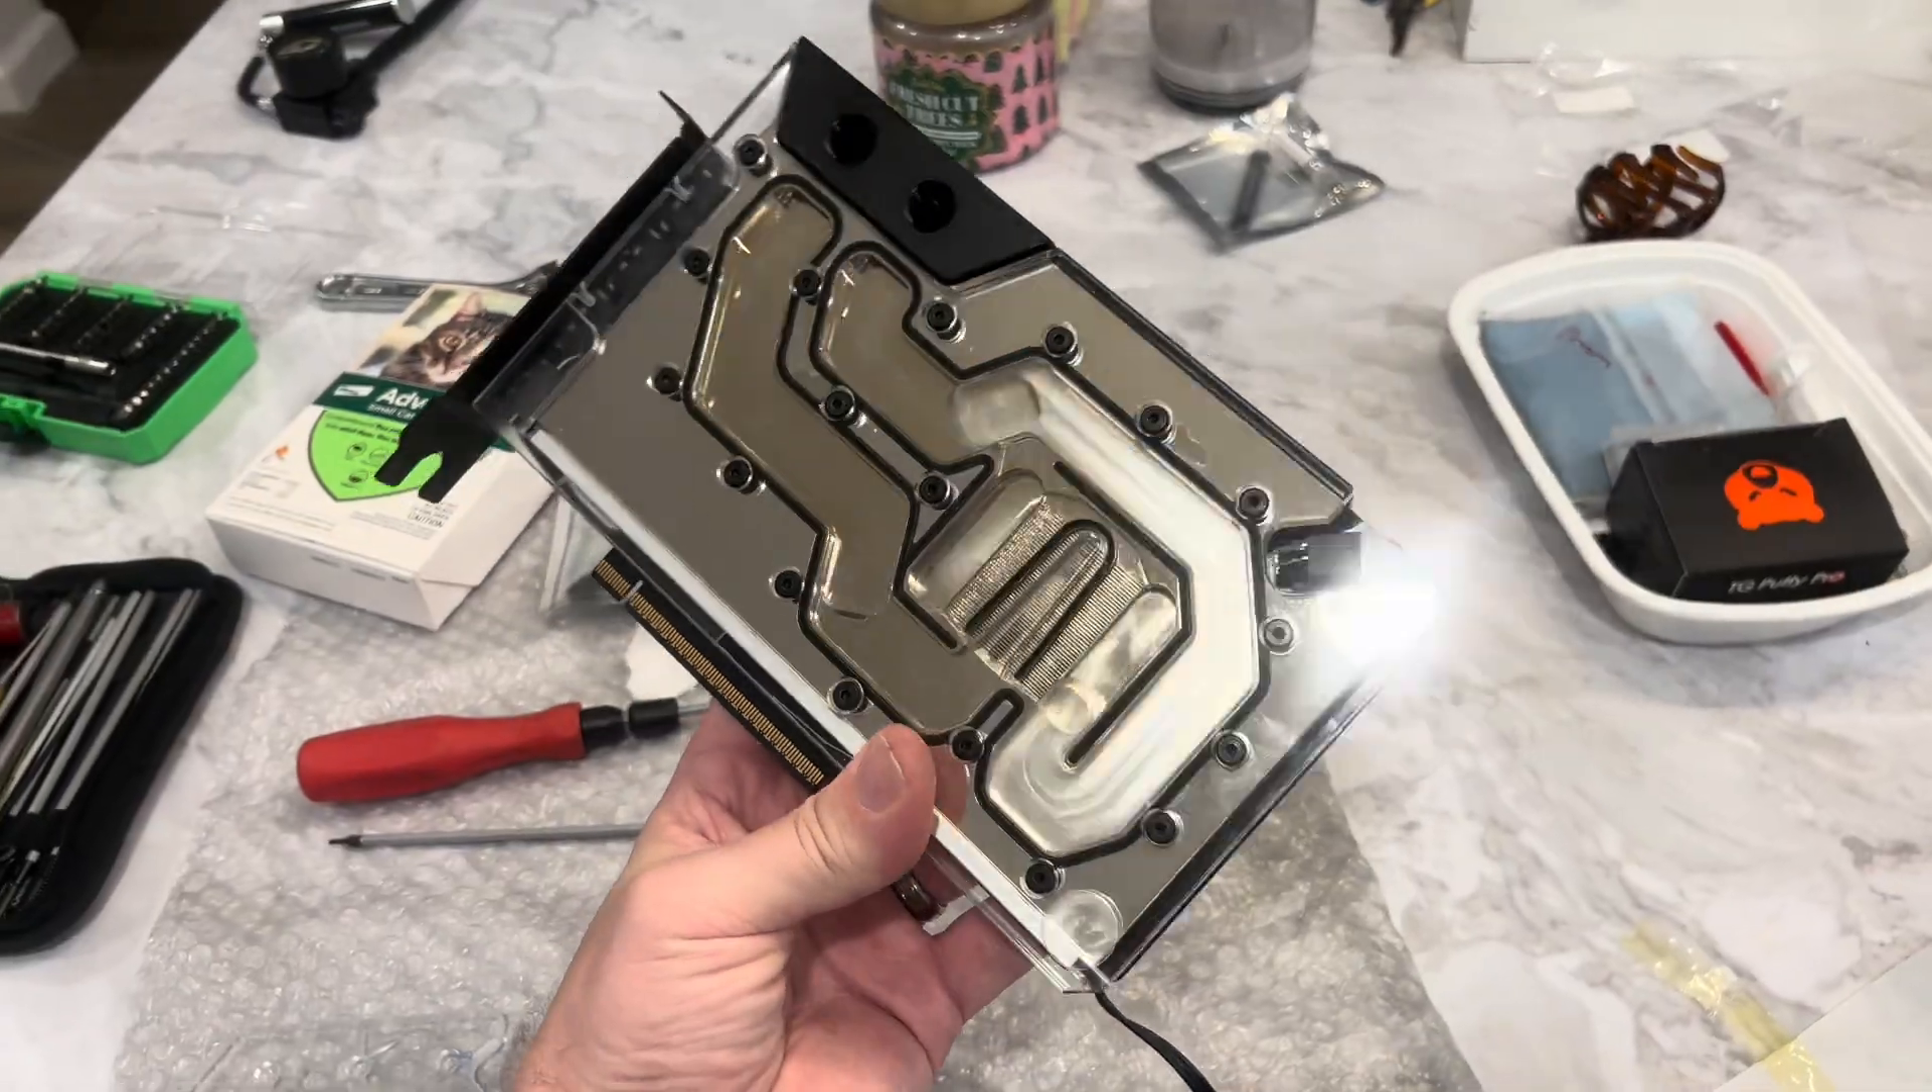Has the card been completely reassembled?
Yes.